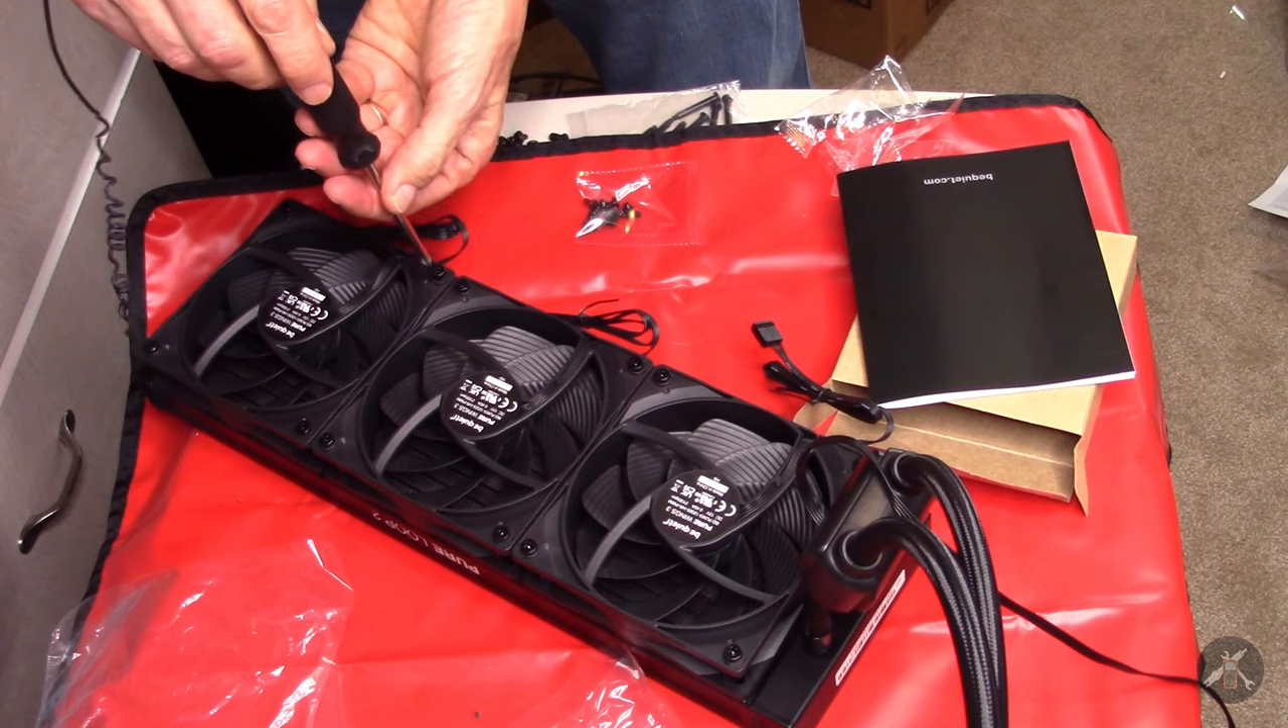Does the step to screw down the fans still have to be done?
Yes.